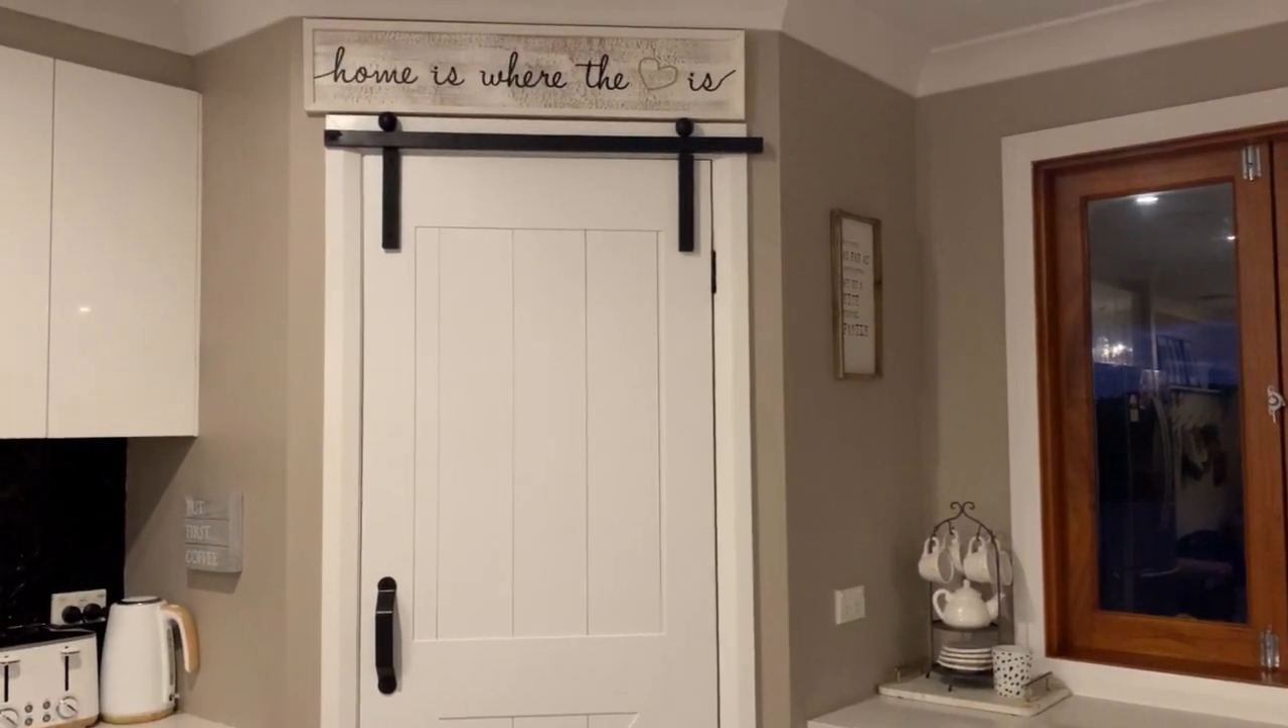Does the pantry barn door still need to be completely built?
No.